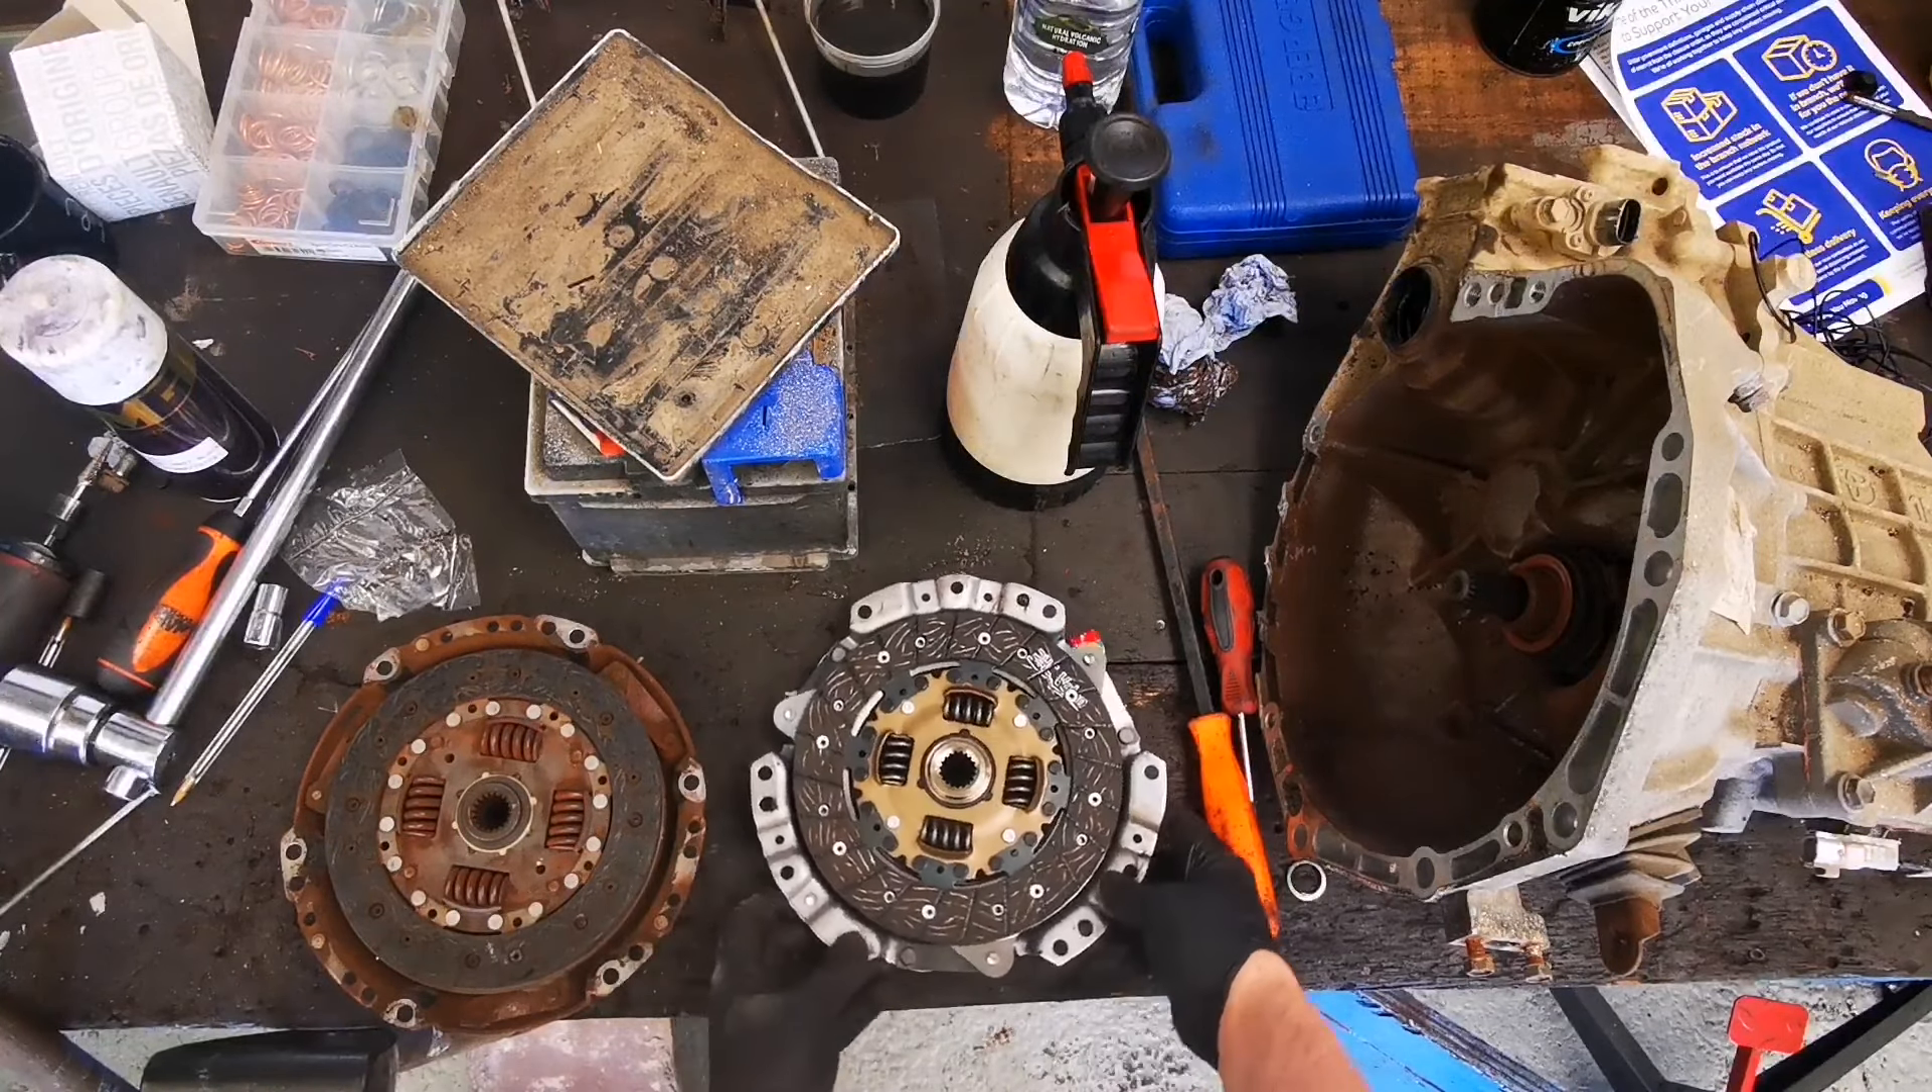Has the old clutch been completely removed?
Yes.